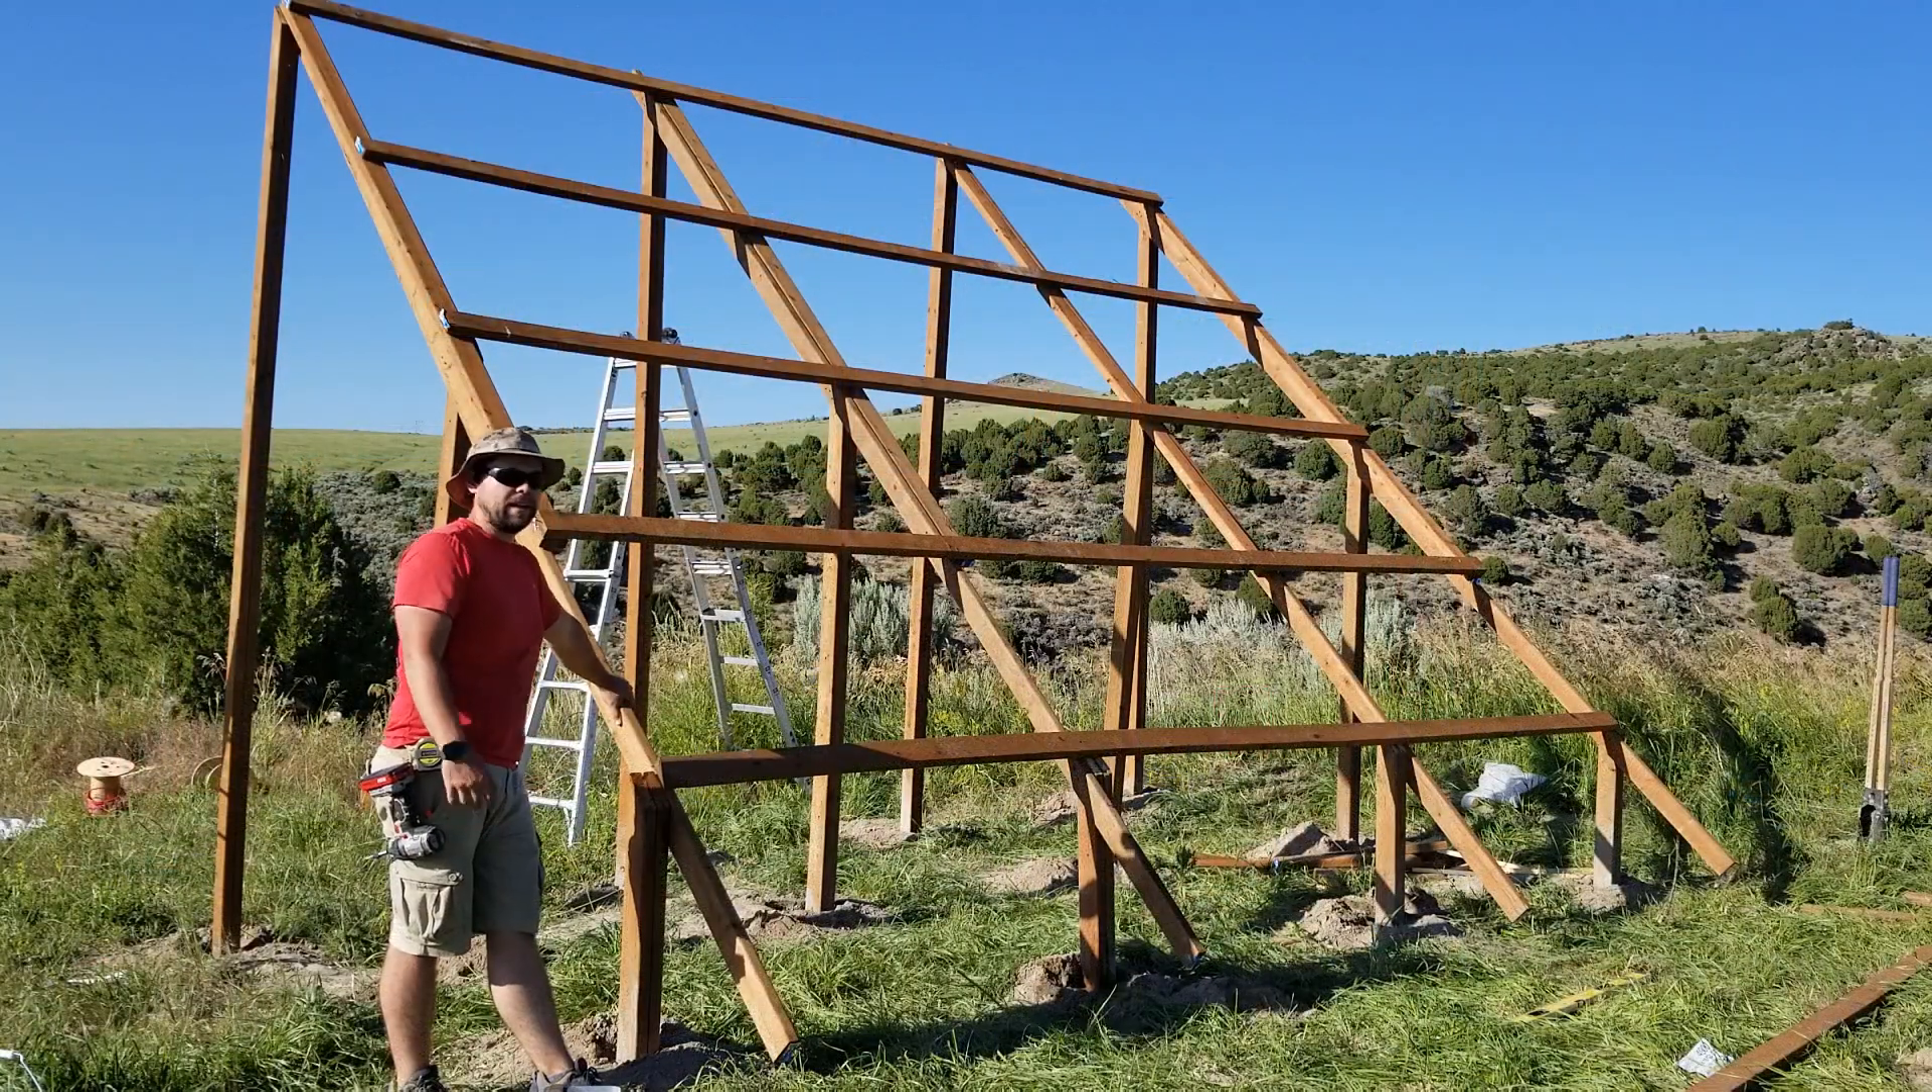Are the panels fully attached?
No.